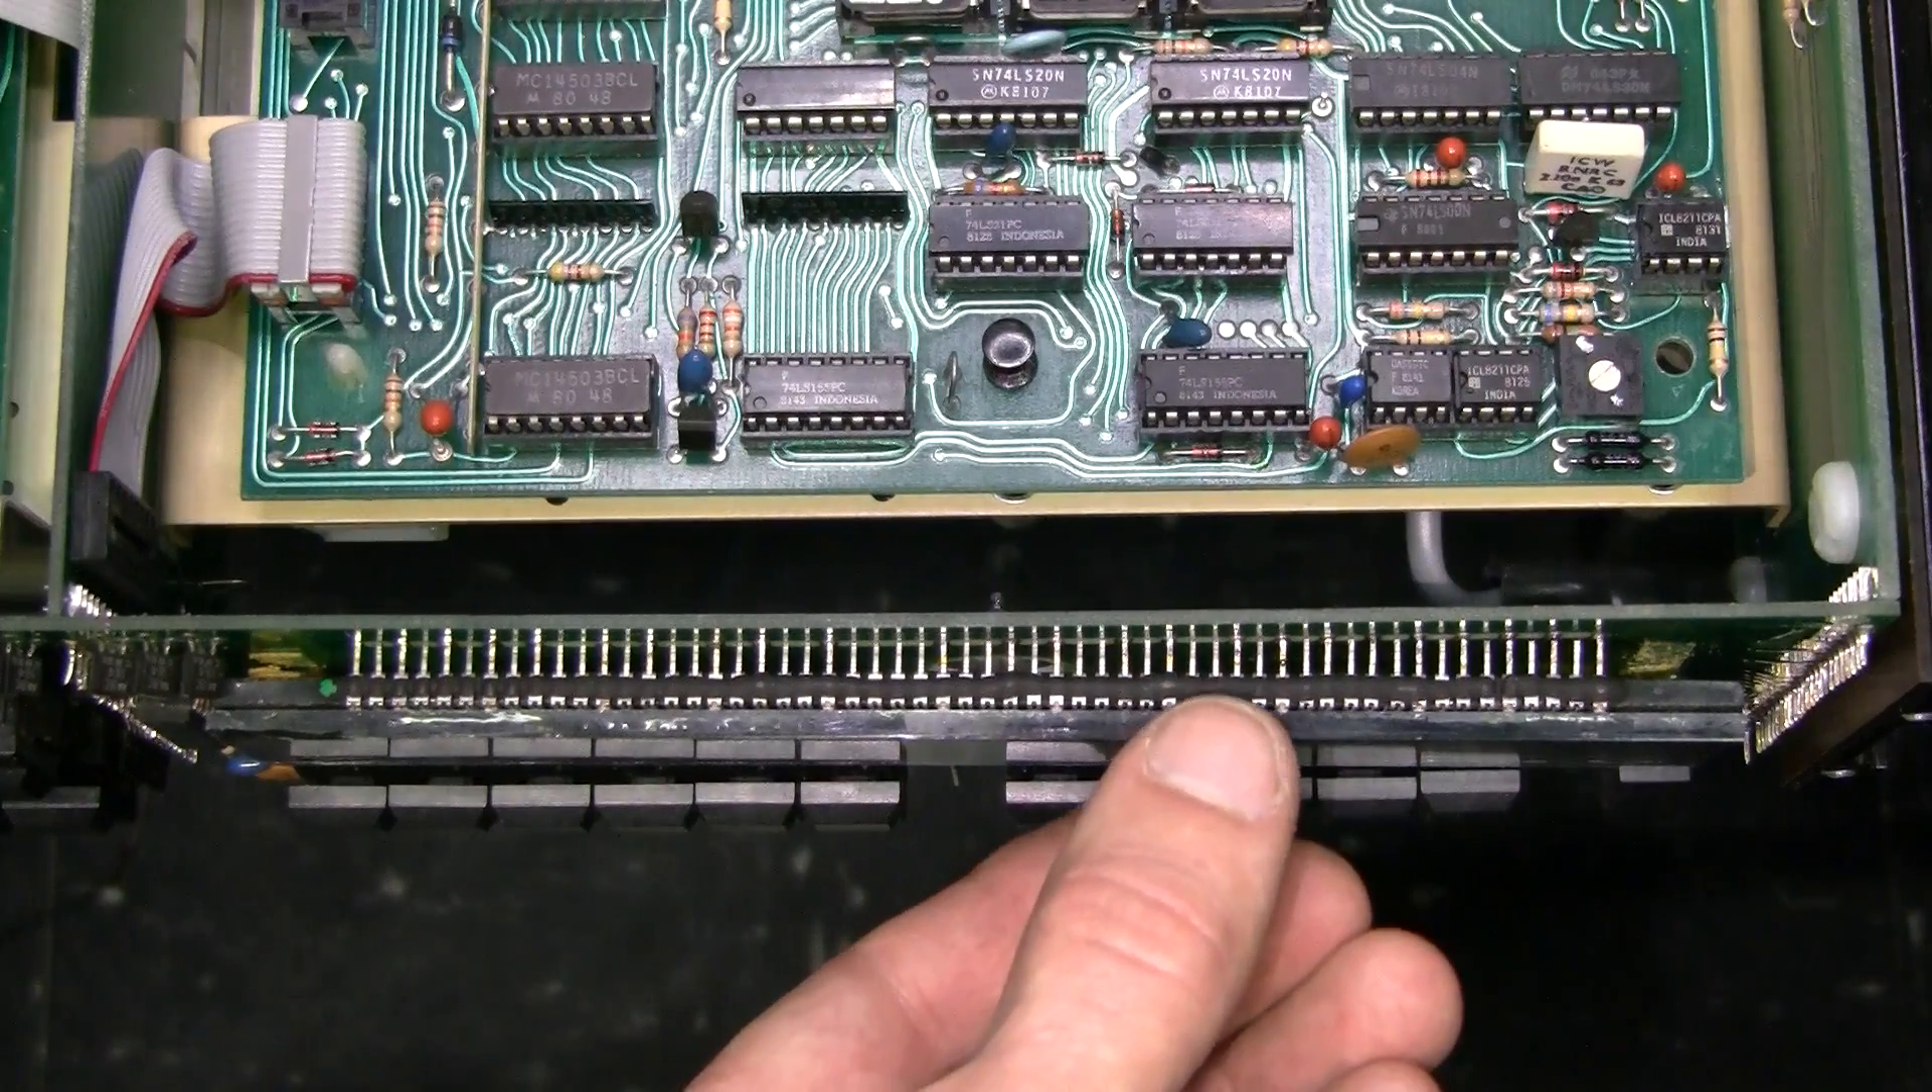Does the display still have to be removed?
Yes.